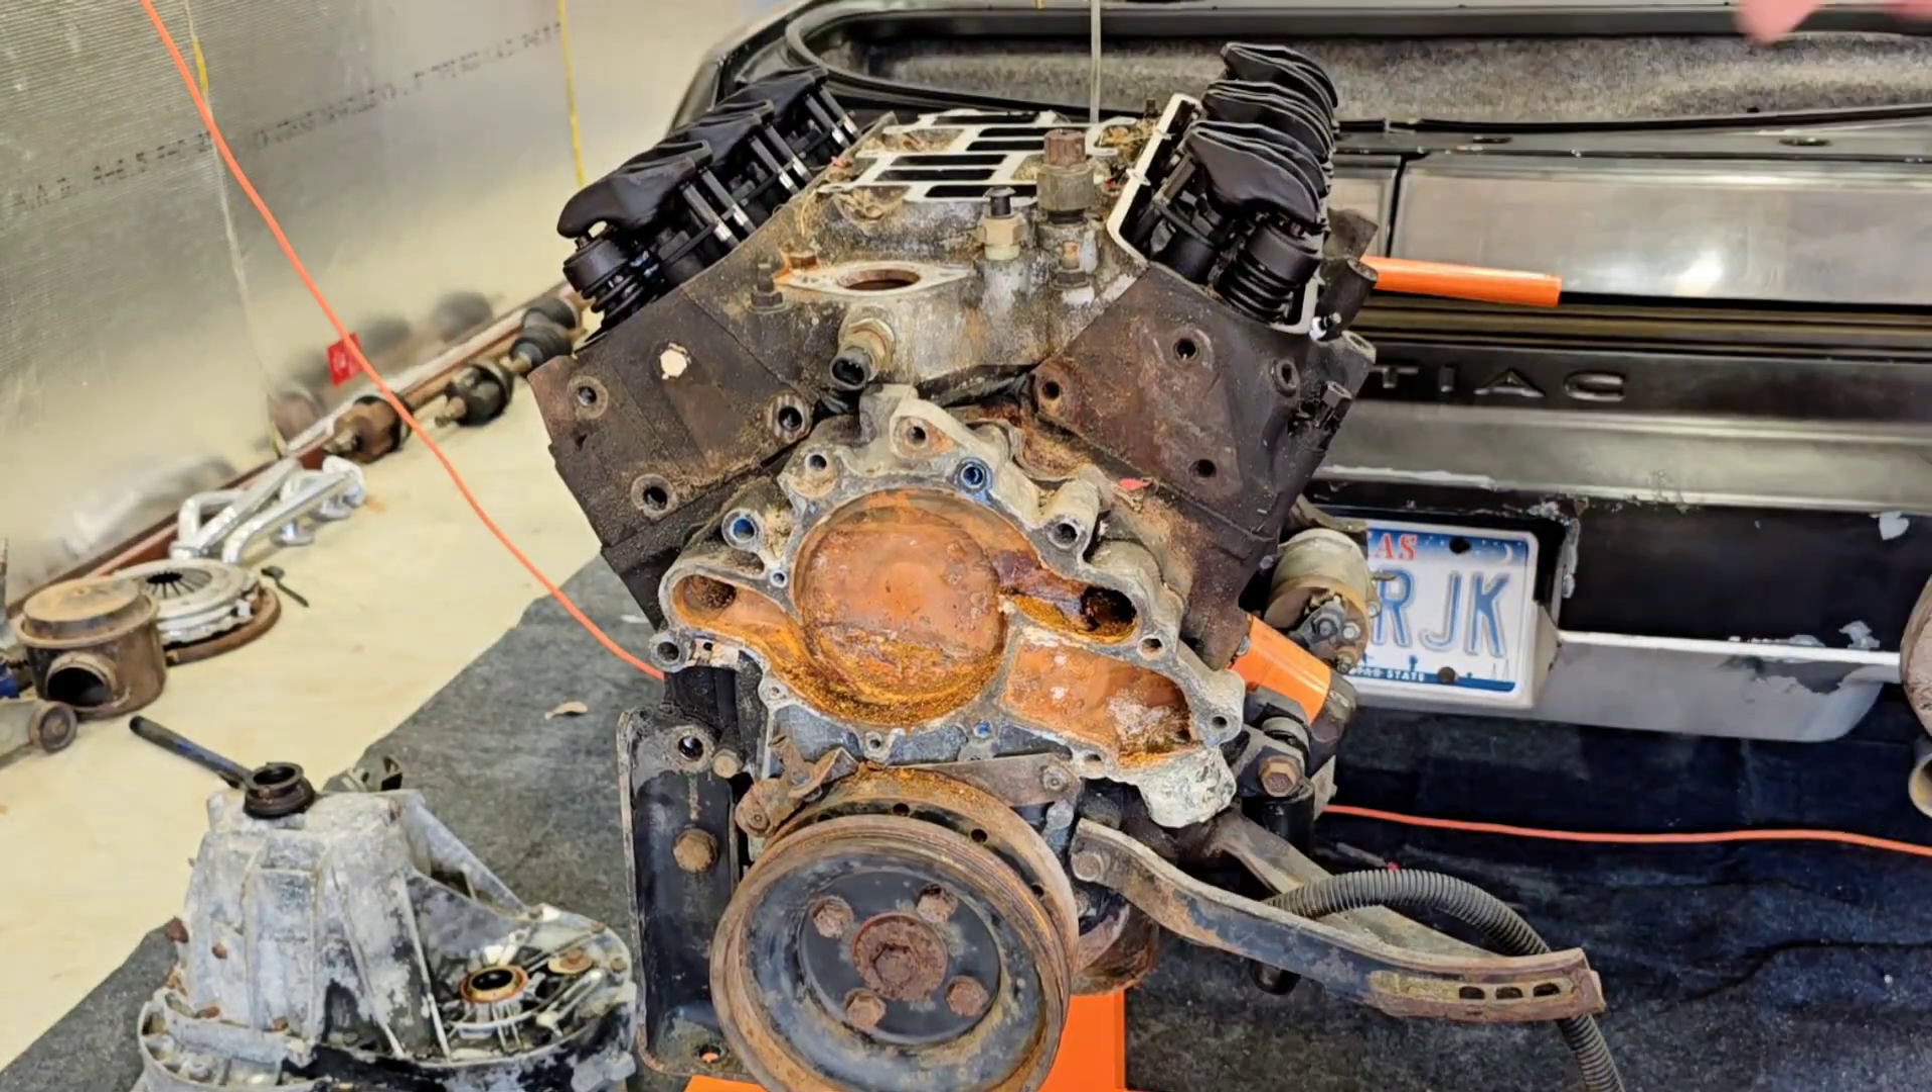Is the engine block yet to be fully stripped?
Yes.